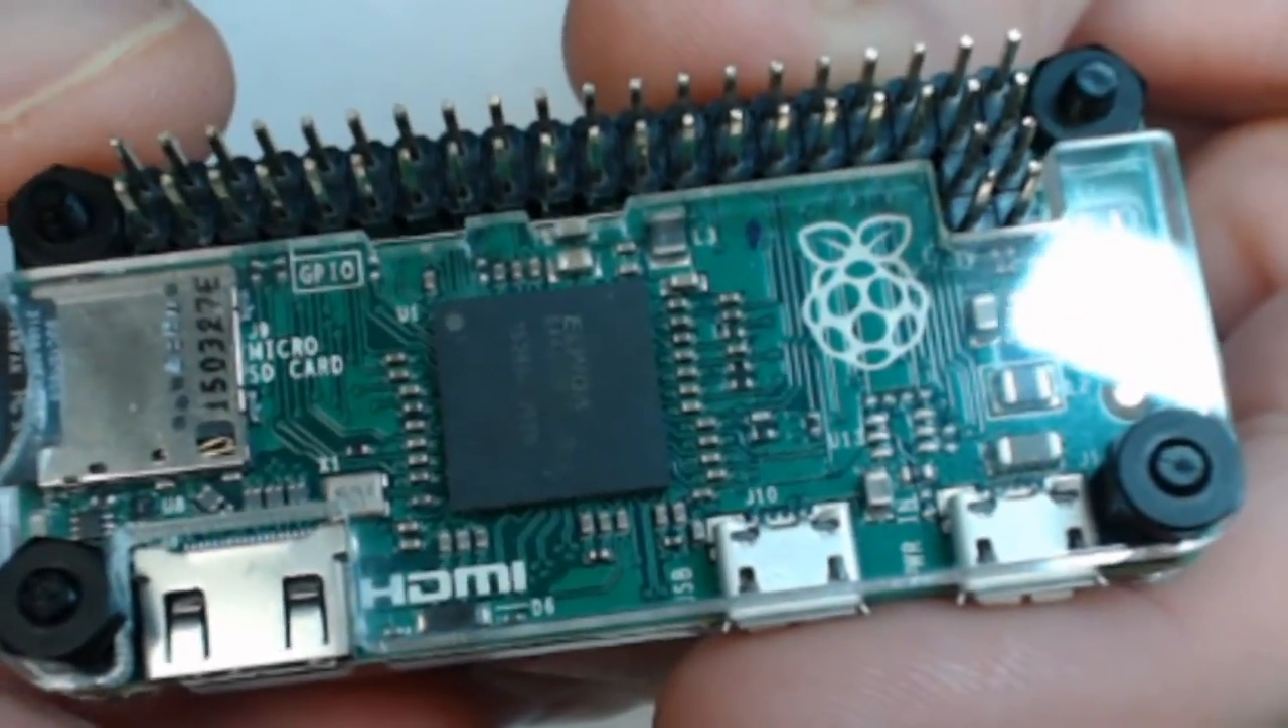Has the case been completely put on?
Yes.